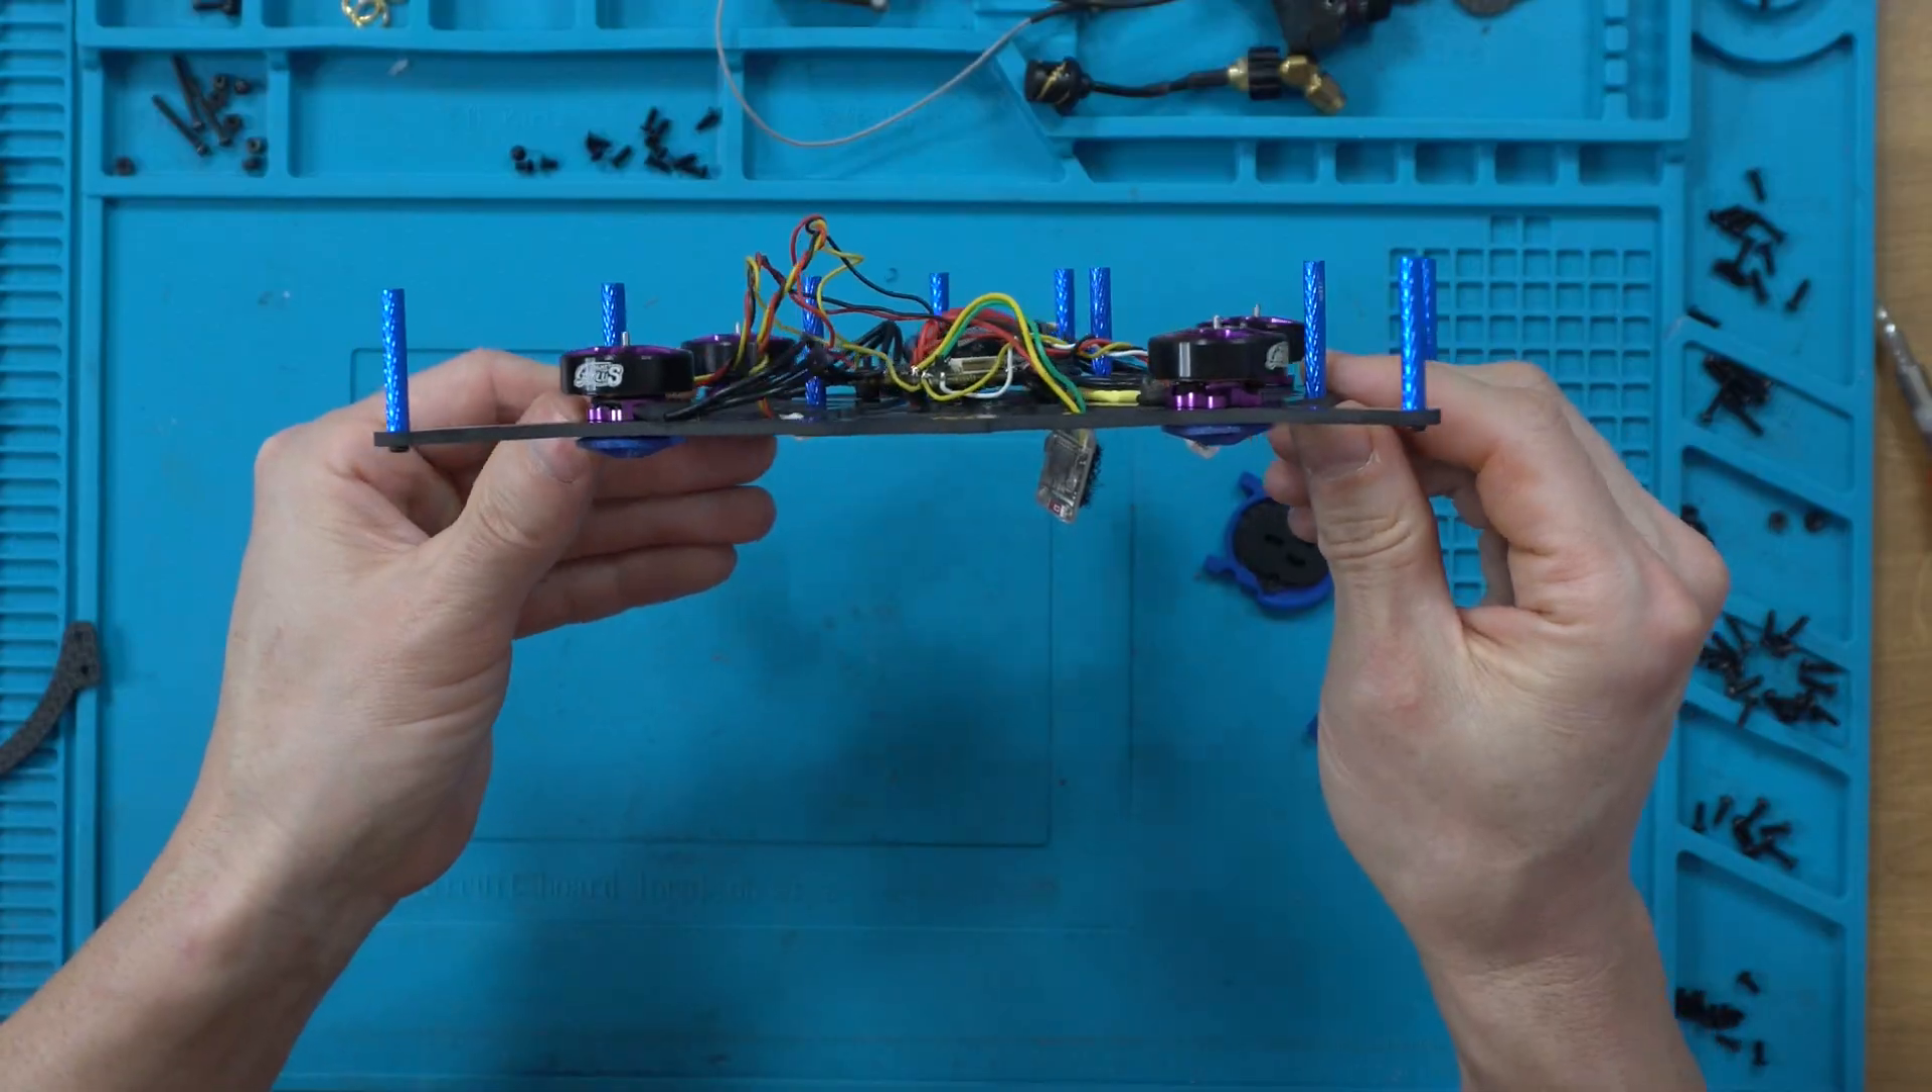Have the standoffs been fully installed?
Yes.